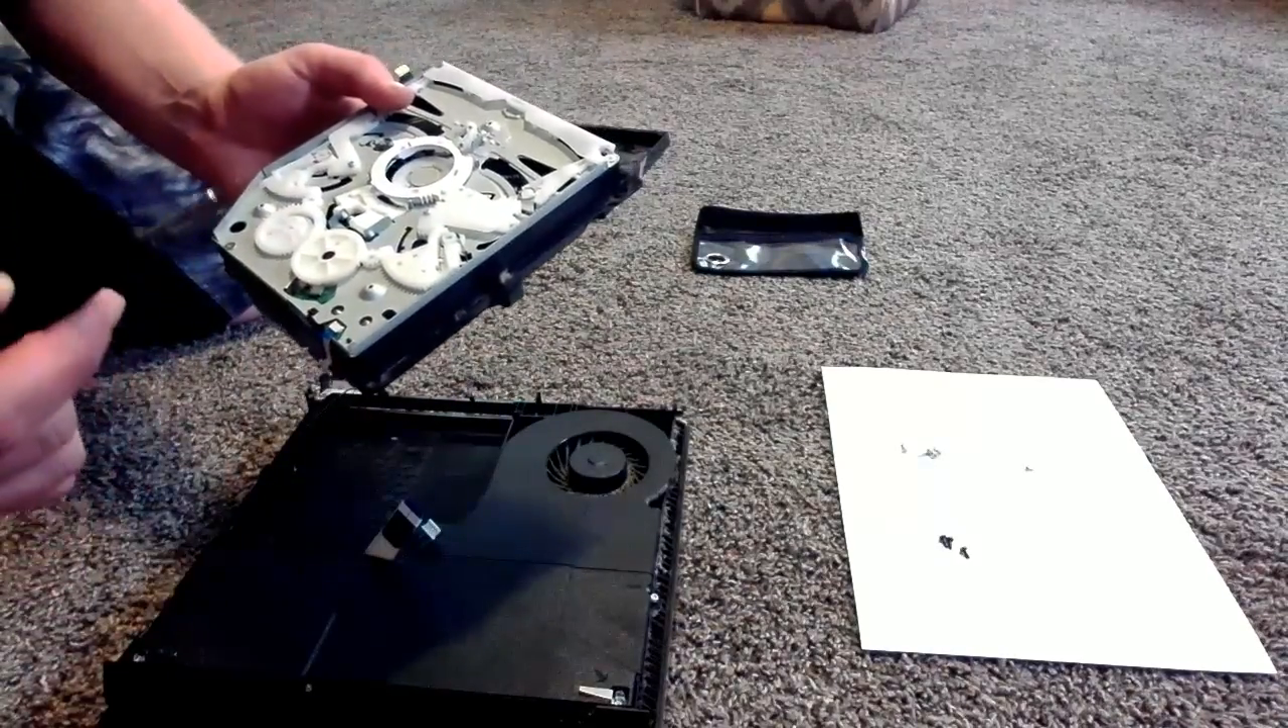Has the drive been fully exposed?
Yes.